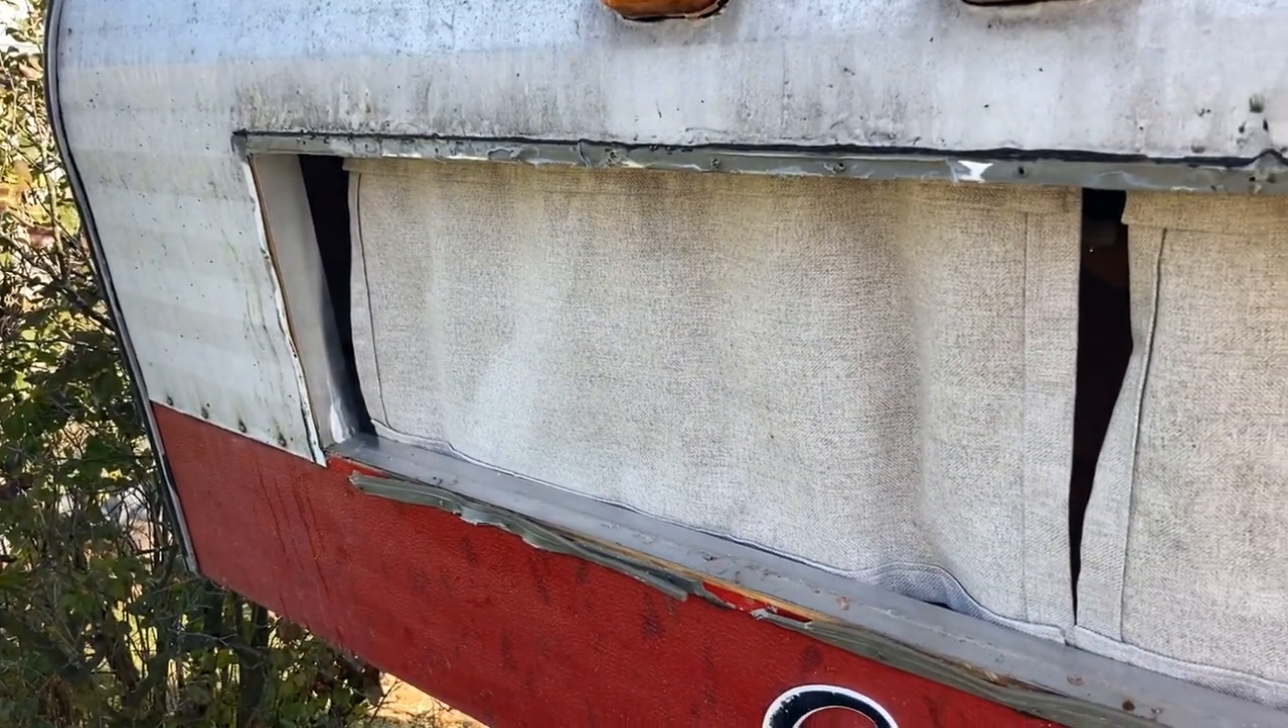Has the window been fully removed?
Yes.